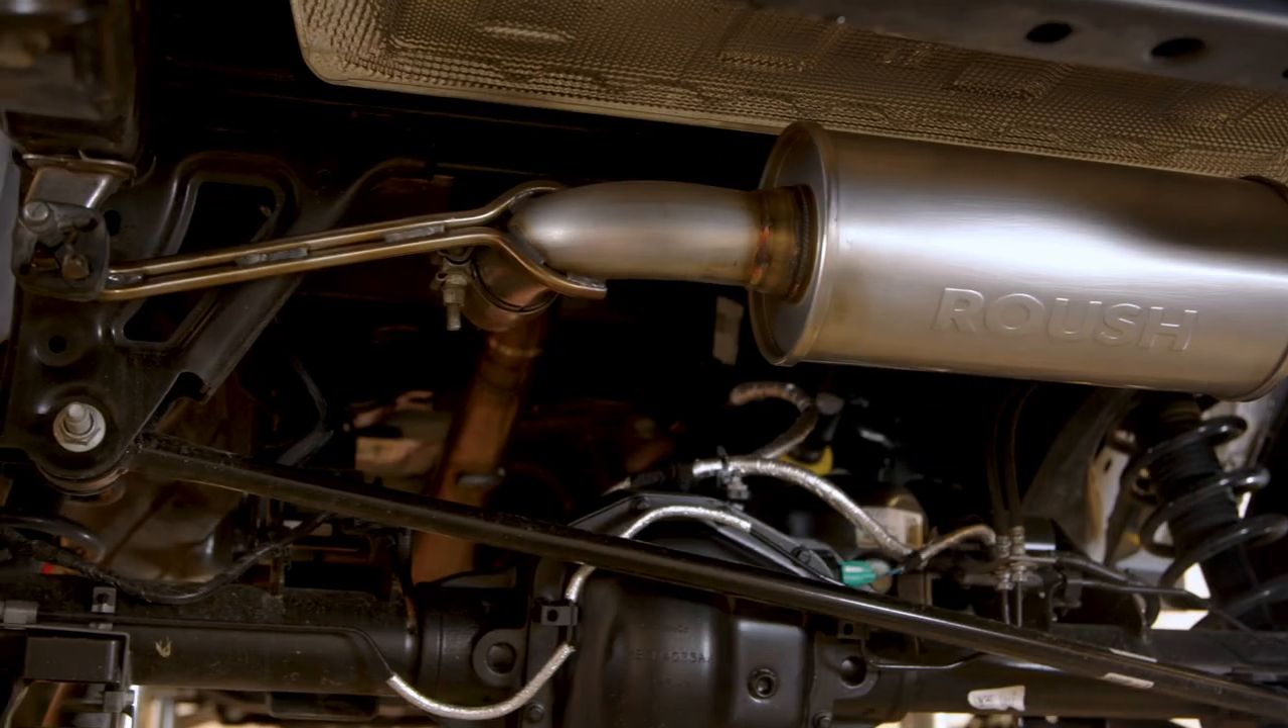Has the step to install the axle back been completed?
Yes.